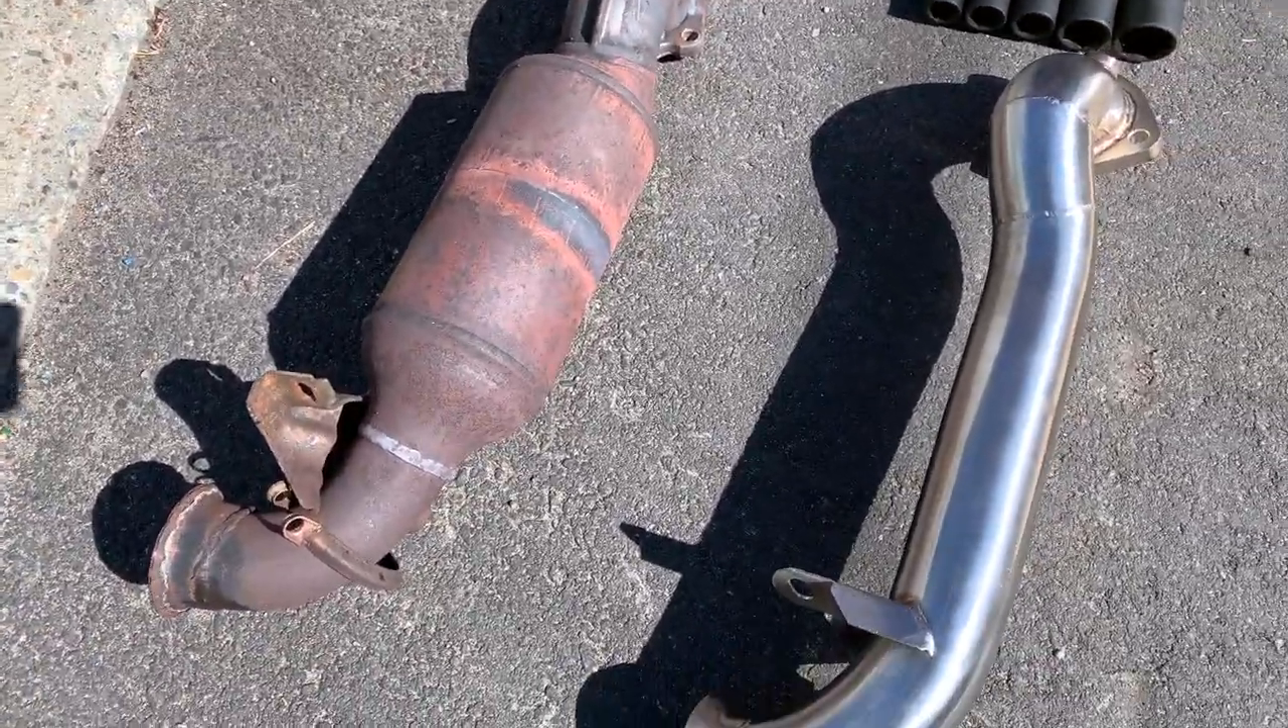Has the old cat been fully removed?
Yes.